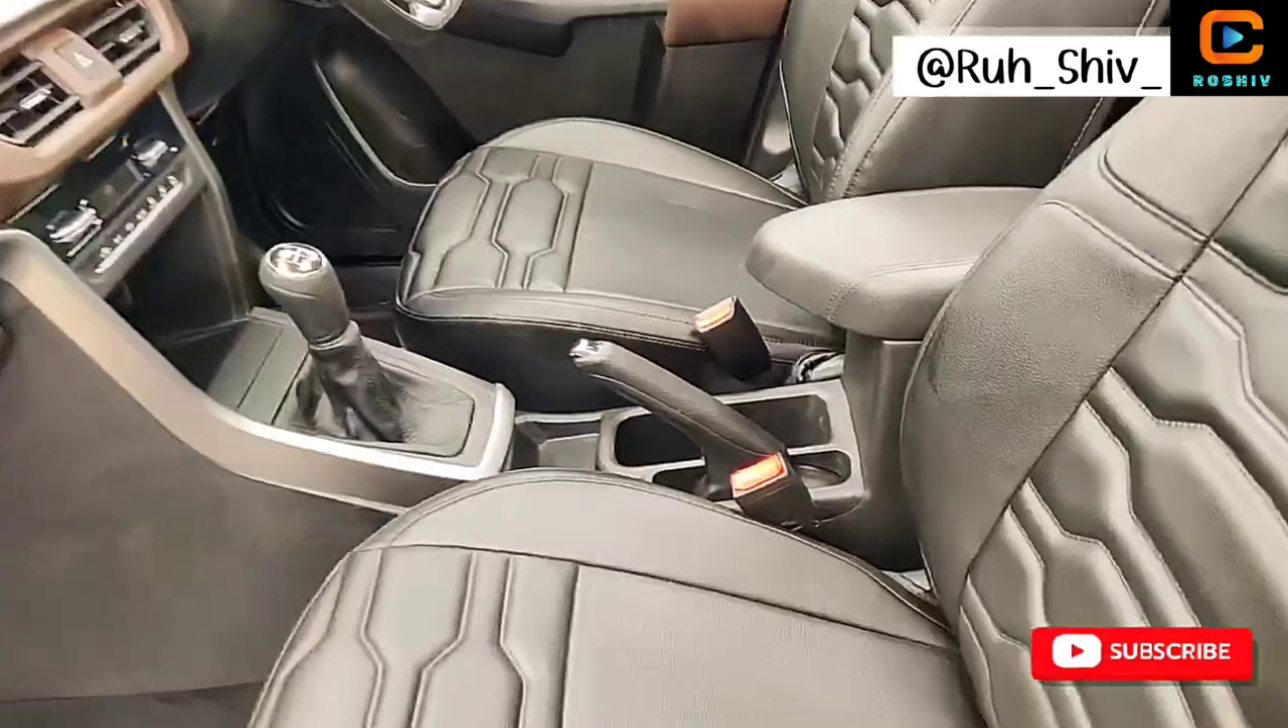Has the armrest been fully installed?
Yes.